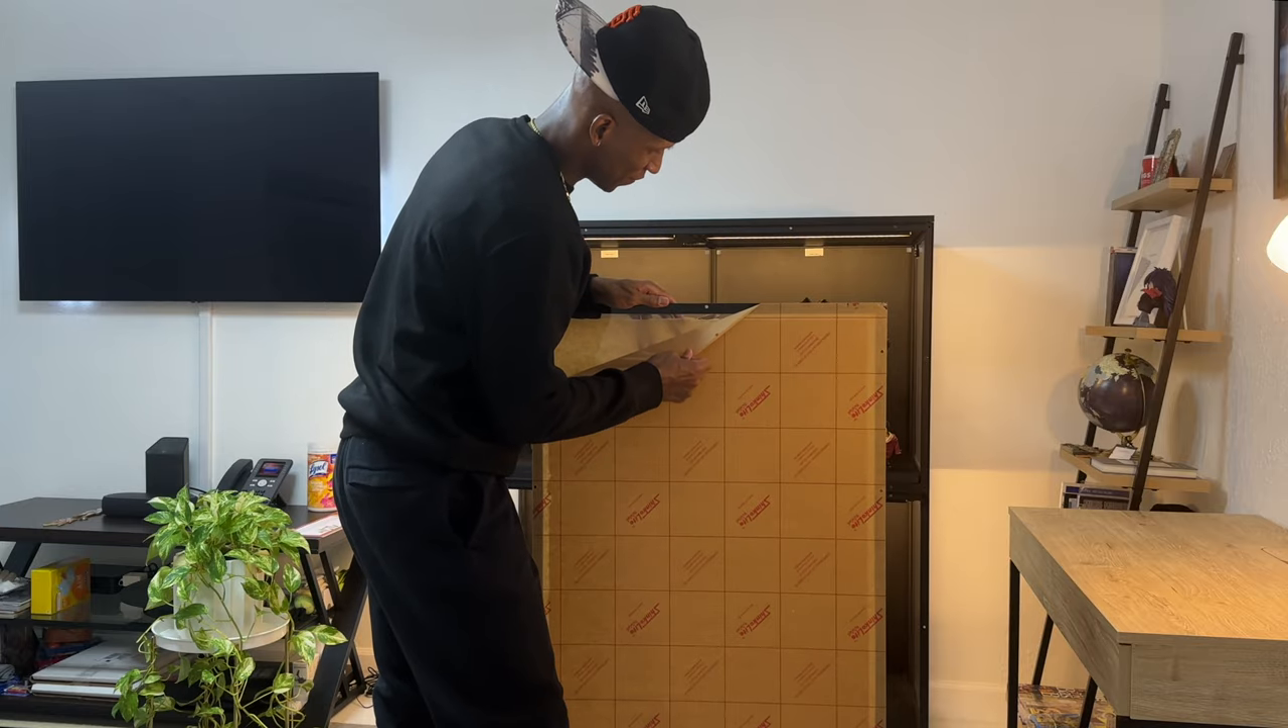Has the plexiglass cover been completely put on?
No.